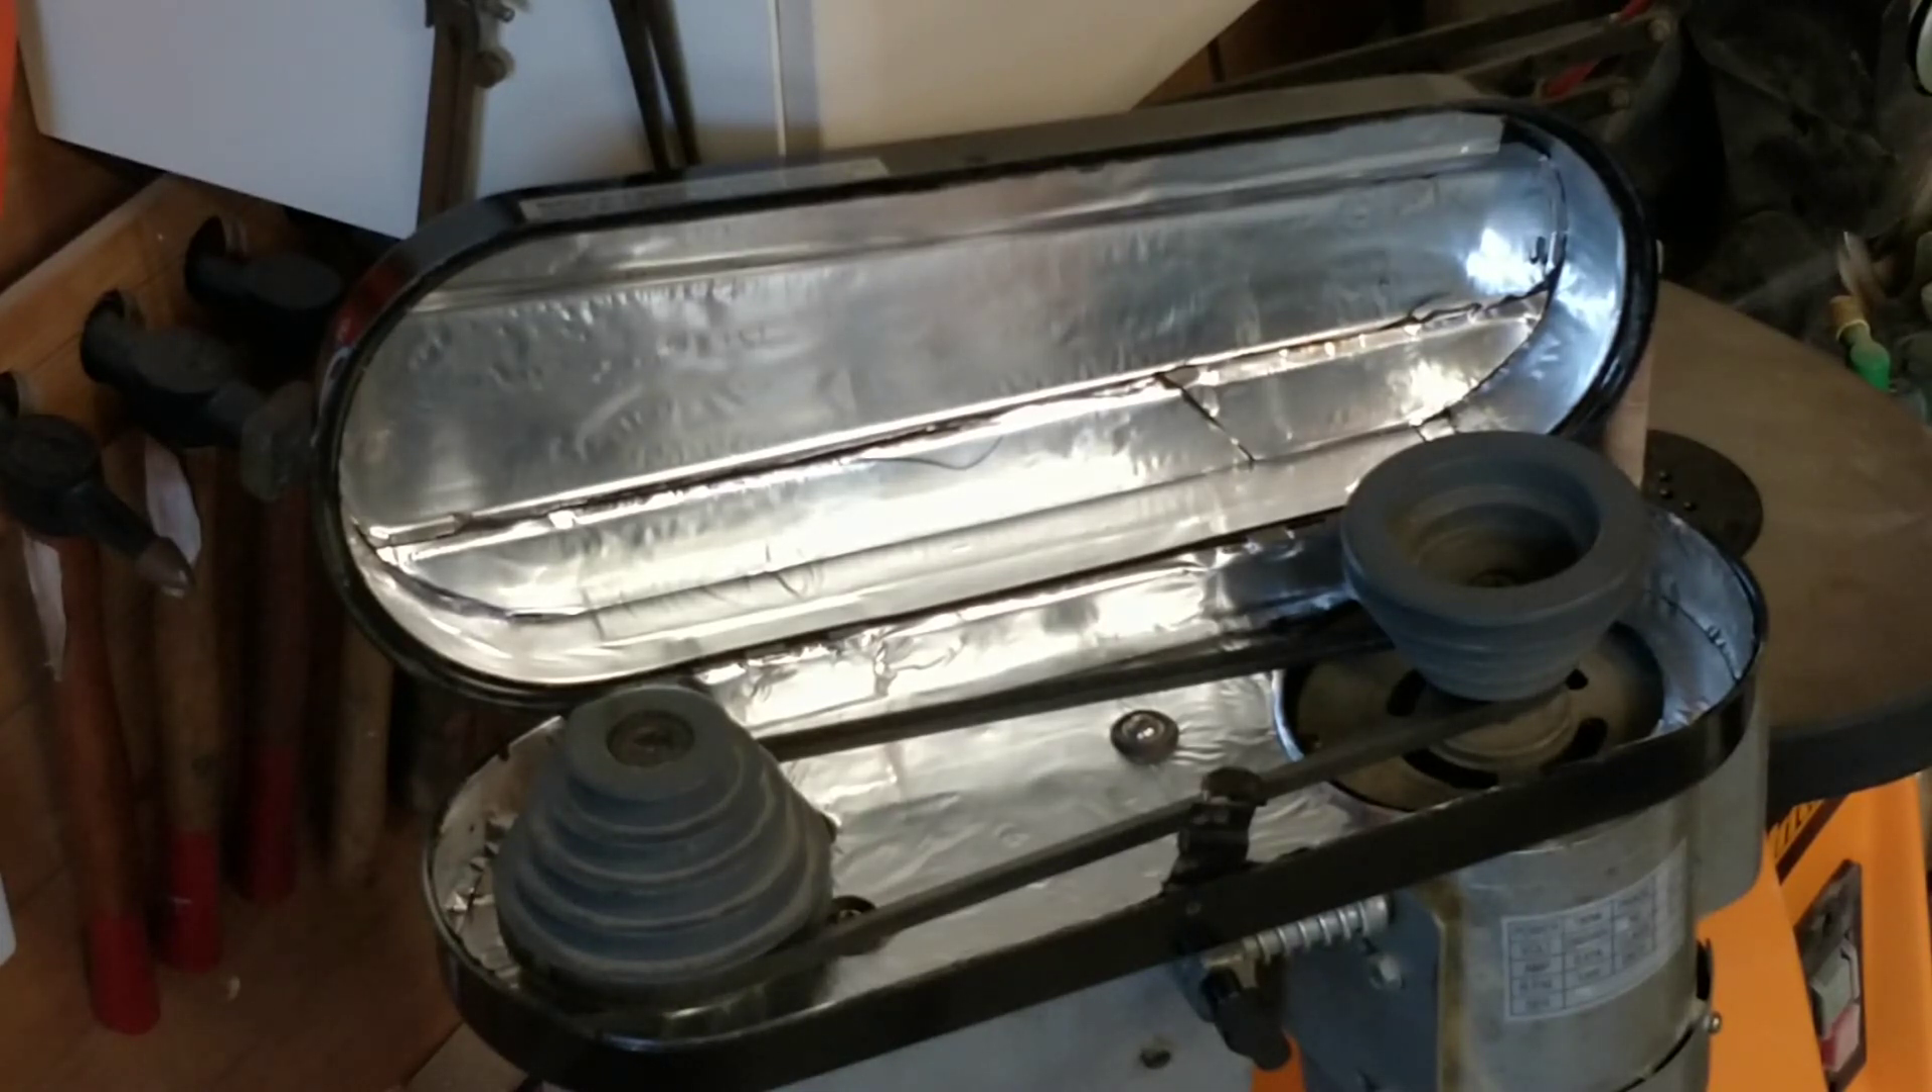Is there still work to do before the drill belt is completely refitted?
No.